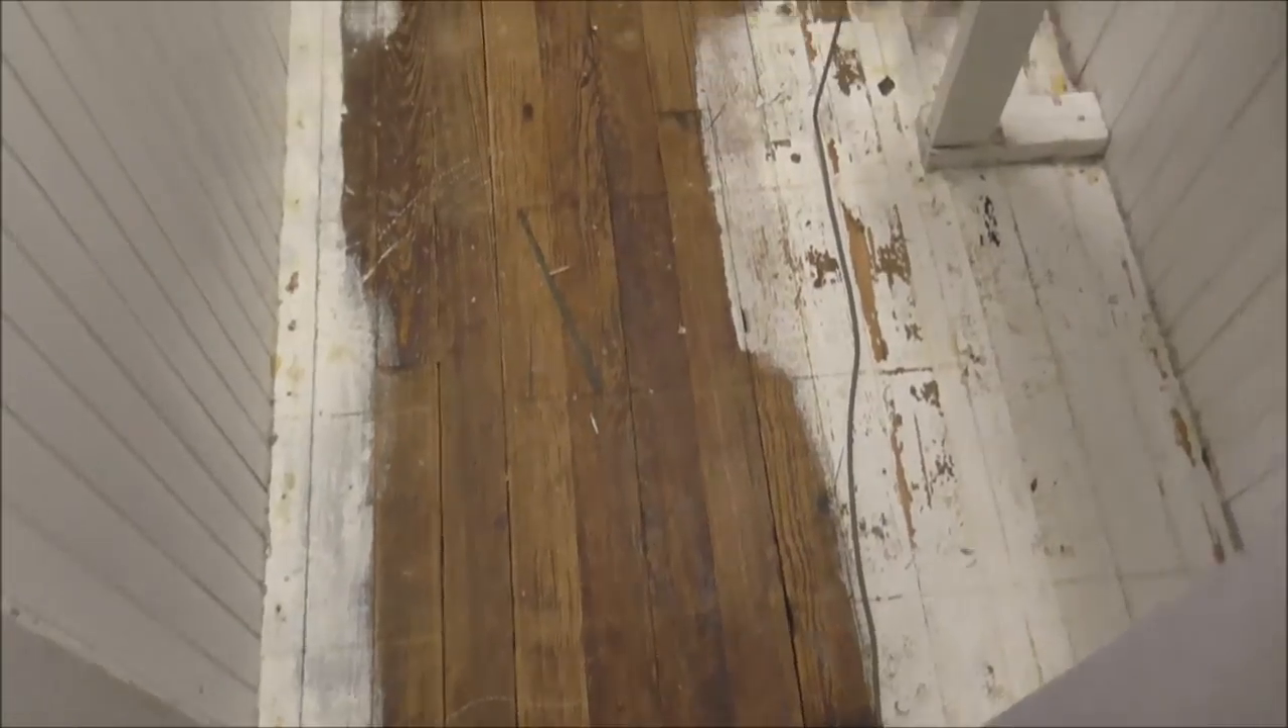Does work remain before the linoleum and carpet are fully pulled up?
No.